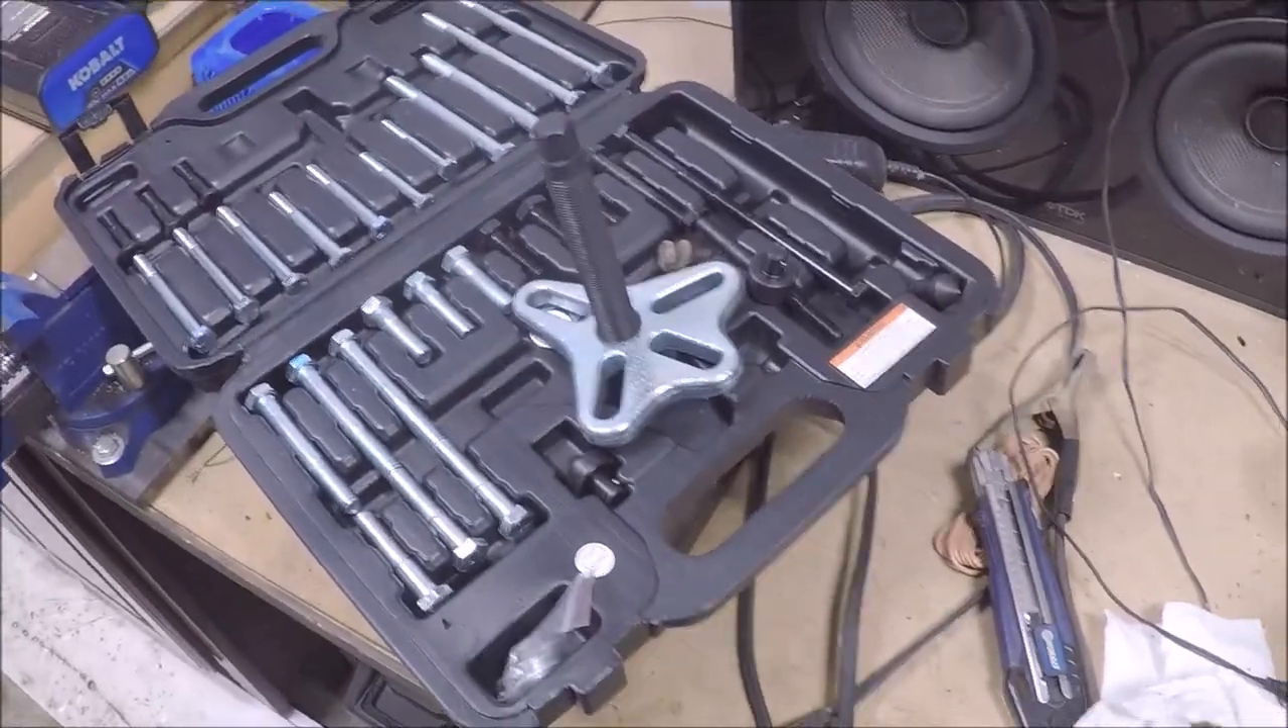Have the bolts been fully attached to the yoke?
No.